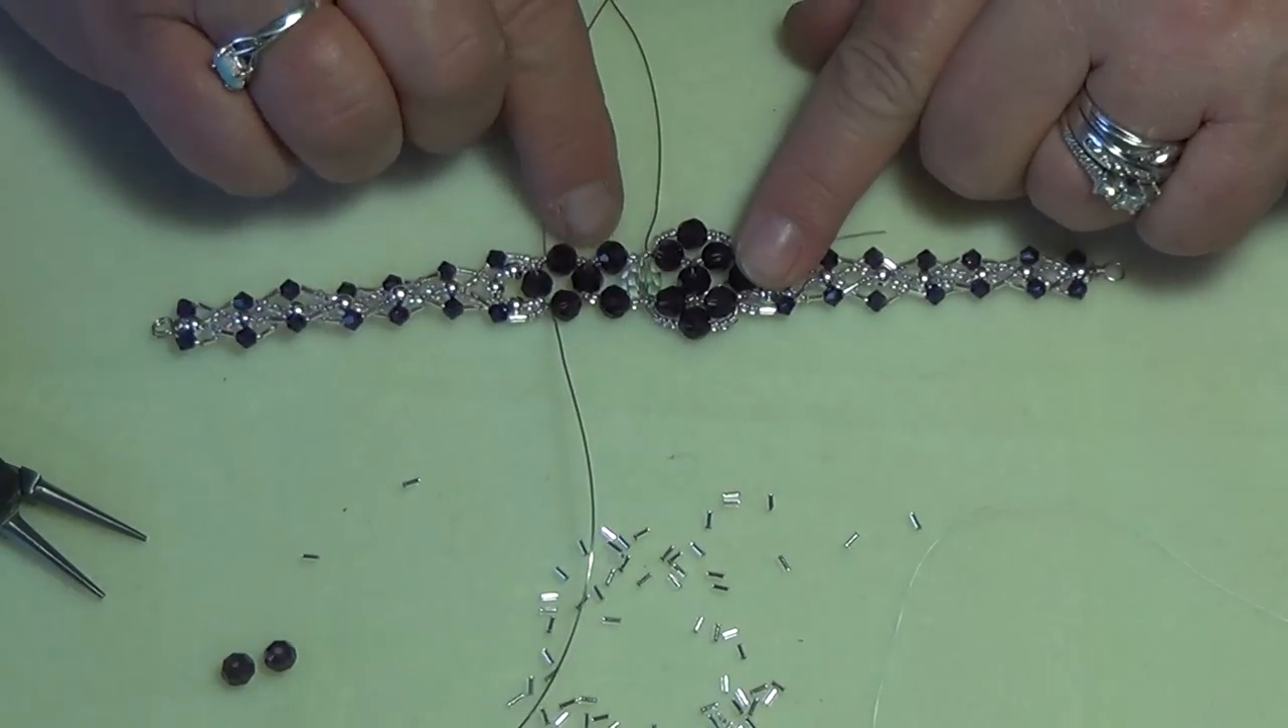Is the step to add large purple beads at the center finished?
No.